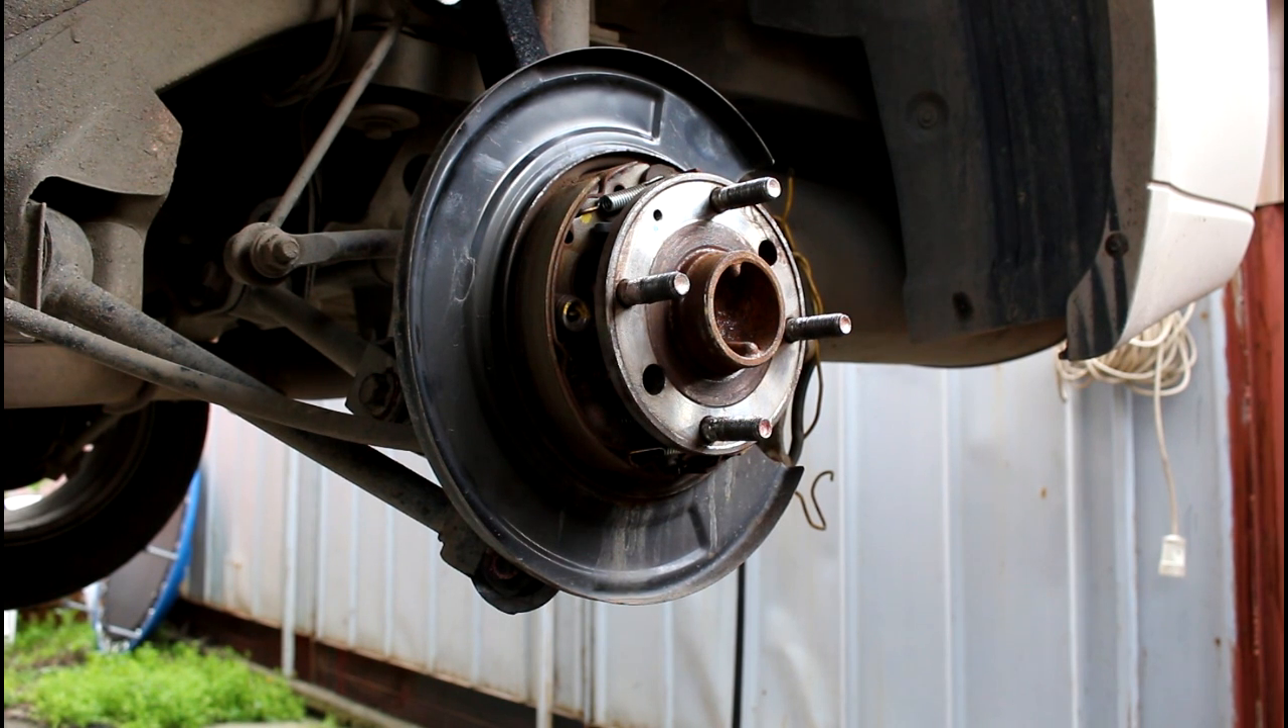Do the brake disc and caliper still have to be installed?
Yes.